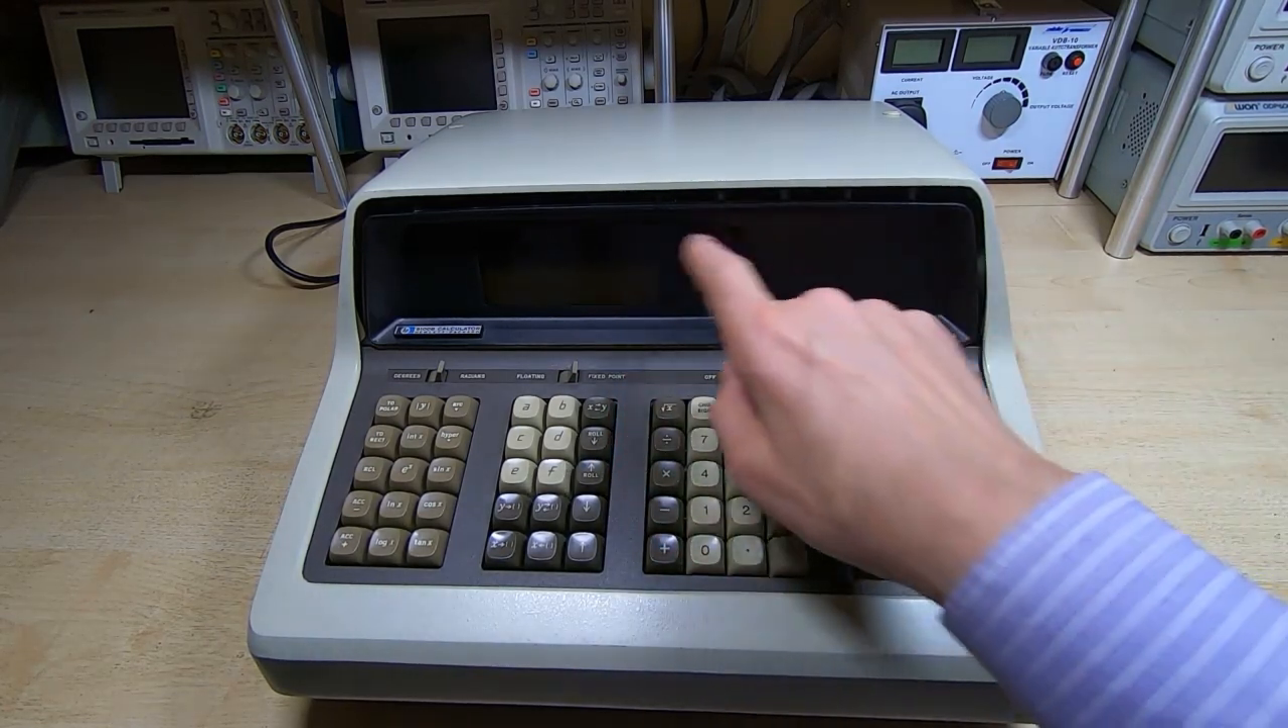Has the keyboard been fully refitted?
Yes.